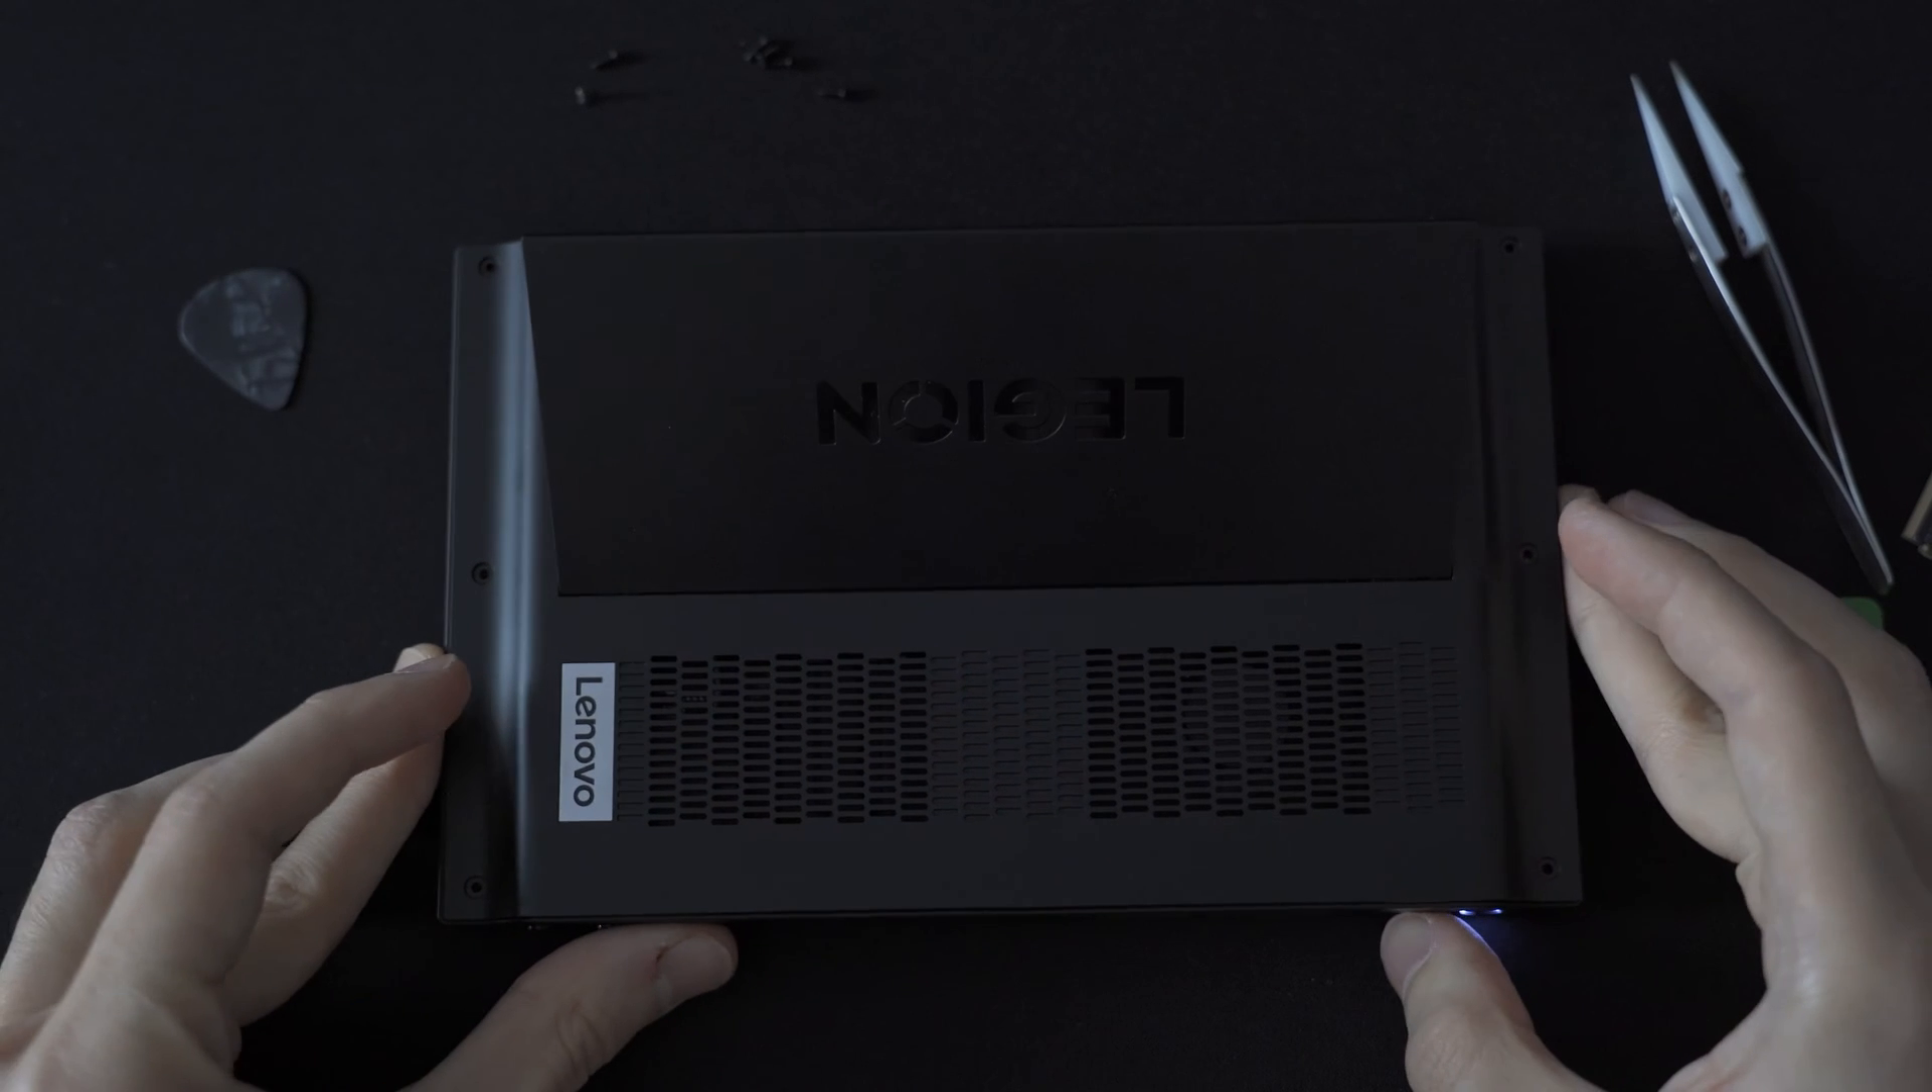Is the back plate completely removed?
No.